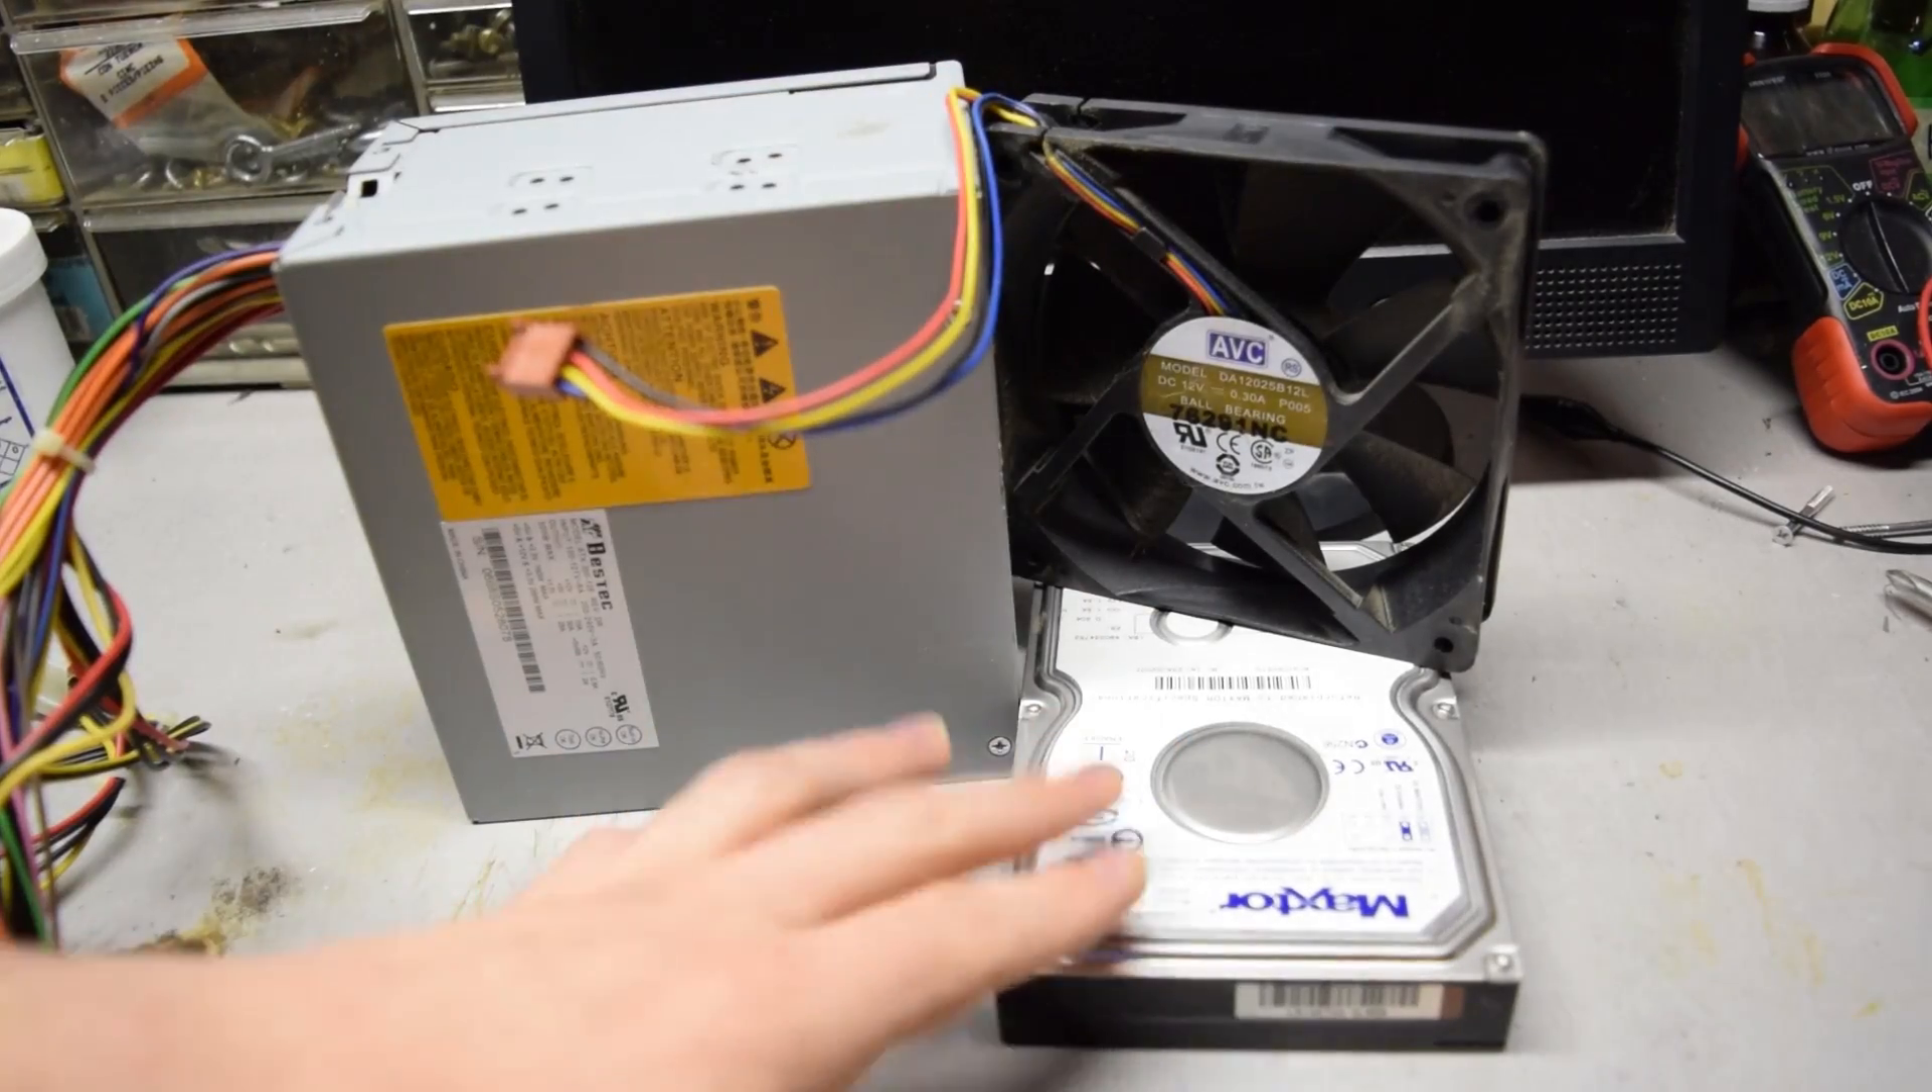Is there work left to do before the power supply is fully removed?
No.